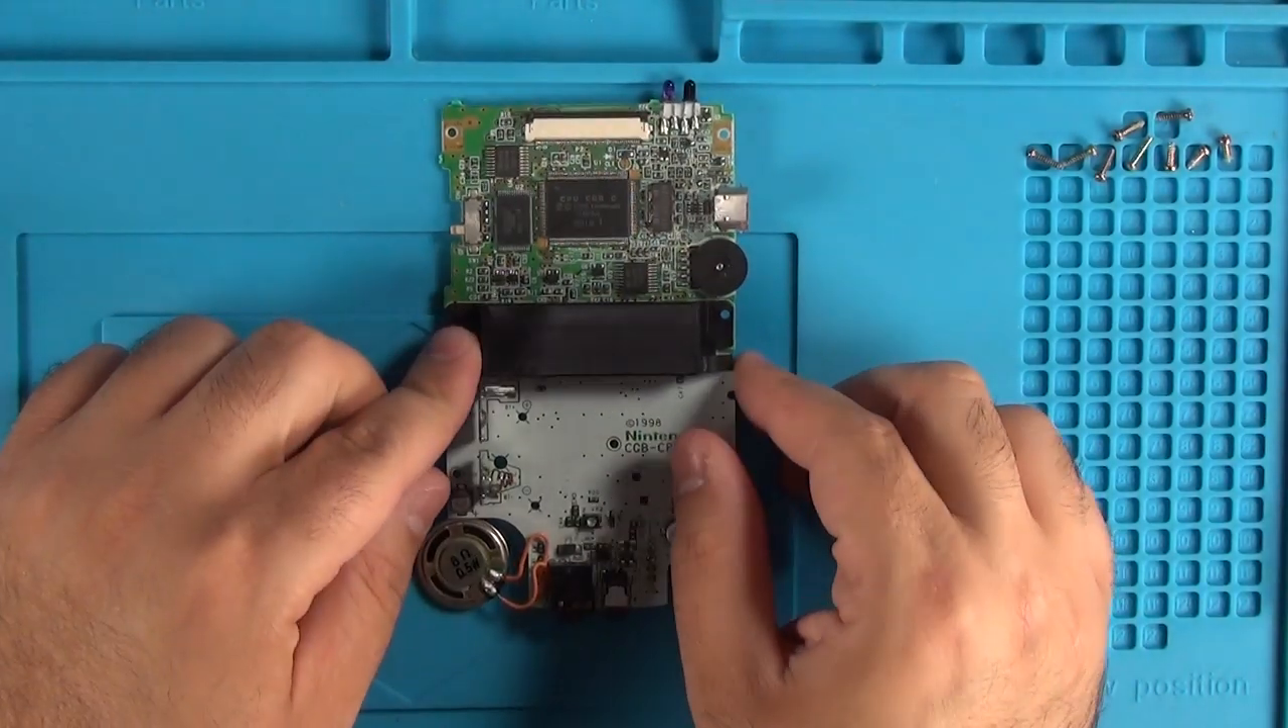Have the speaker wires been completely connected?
Yes.